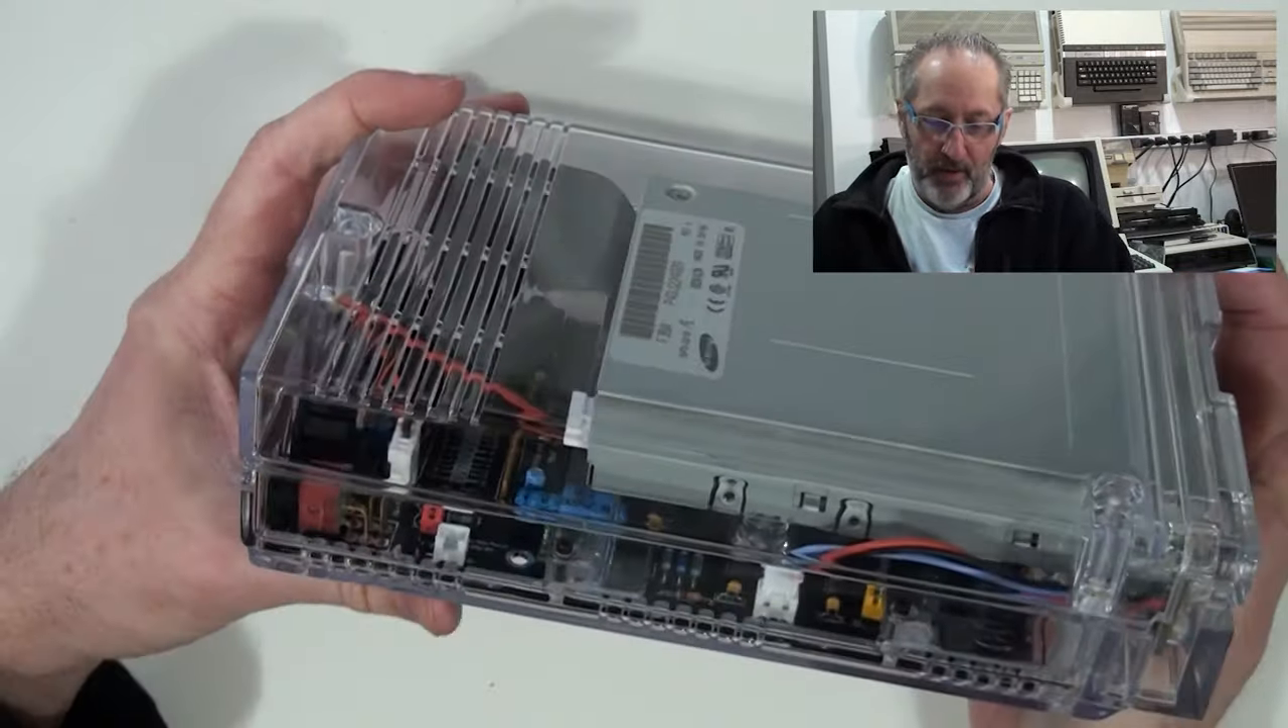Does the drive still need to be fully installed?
No.